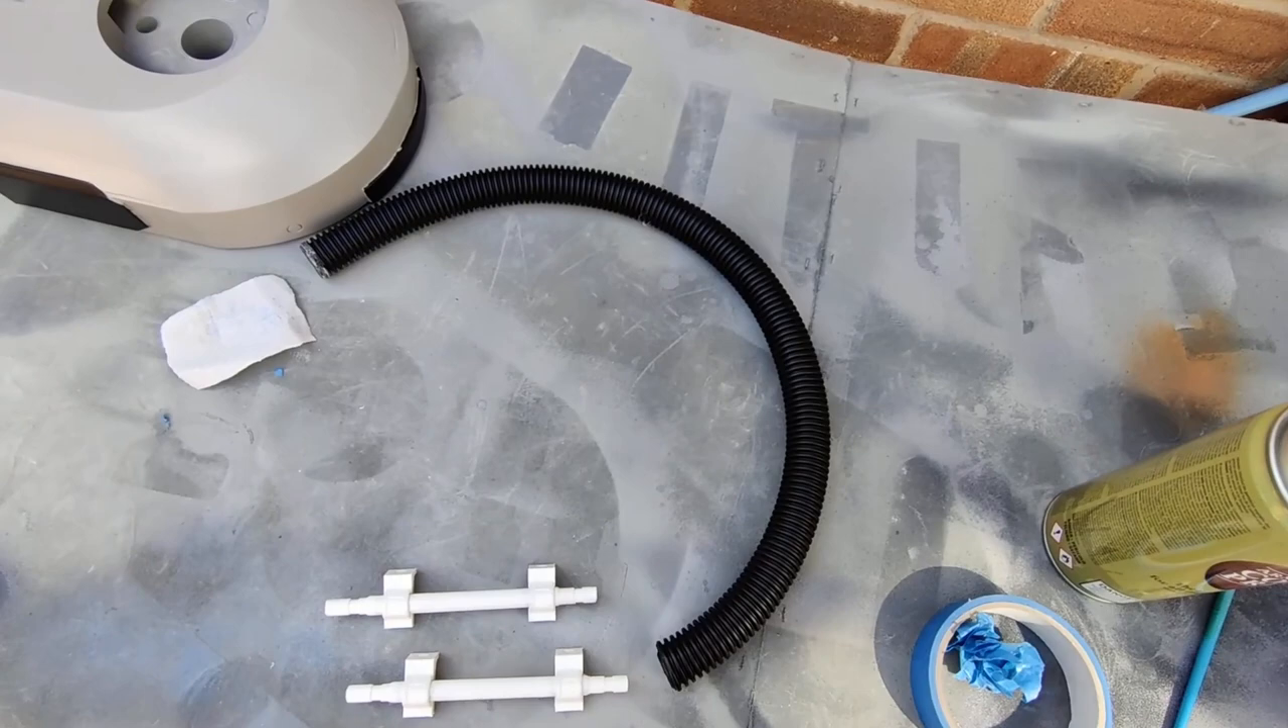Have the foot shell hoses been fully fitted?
No.